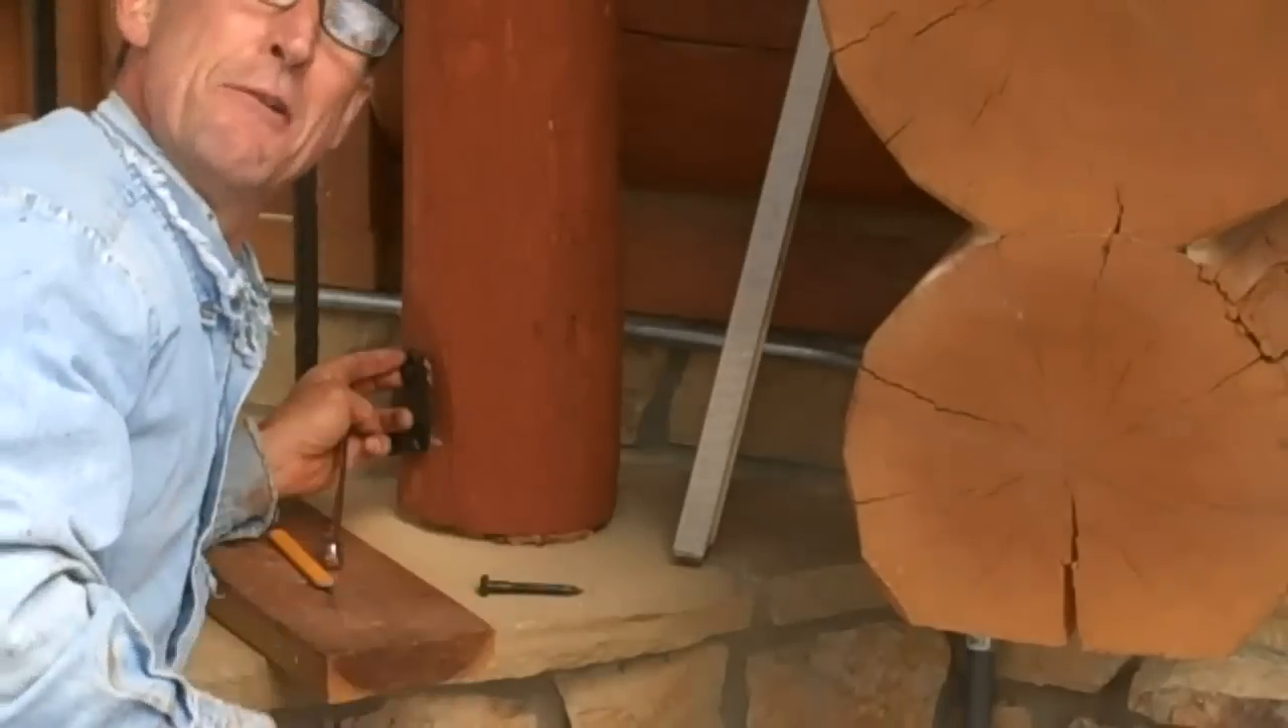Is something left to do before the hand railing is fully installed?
Yes.